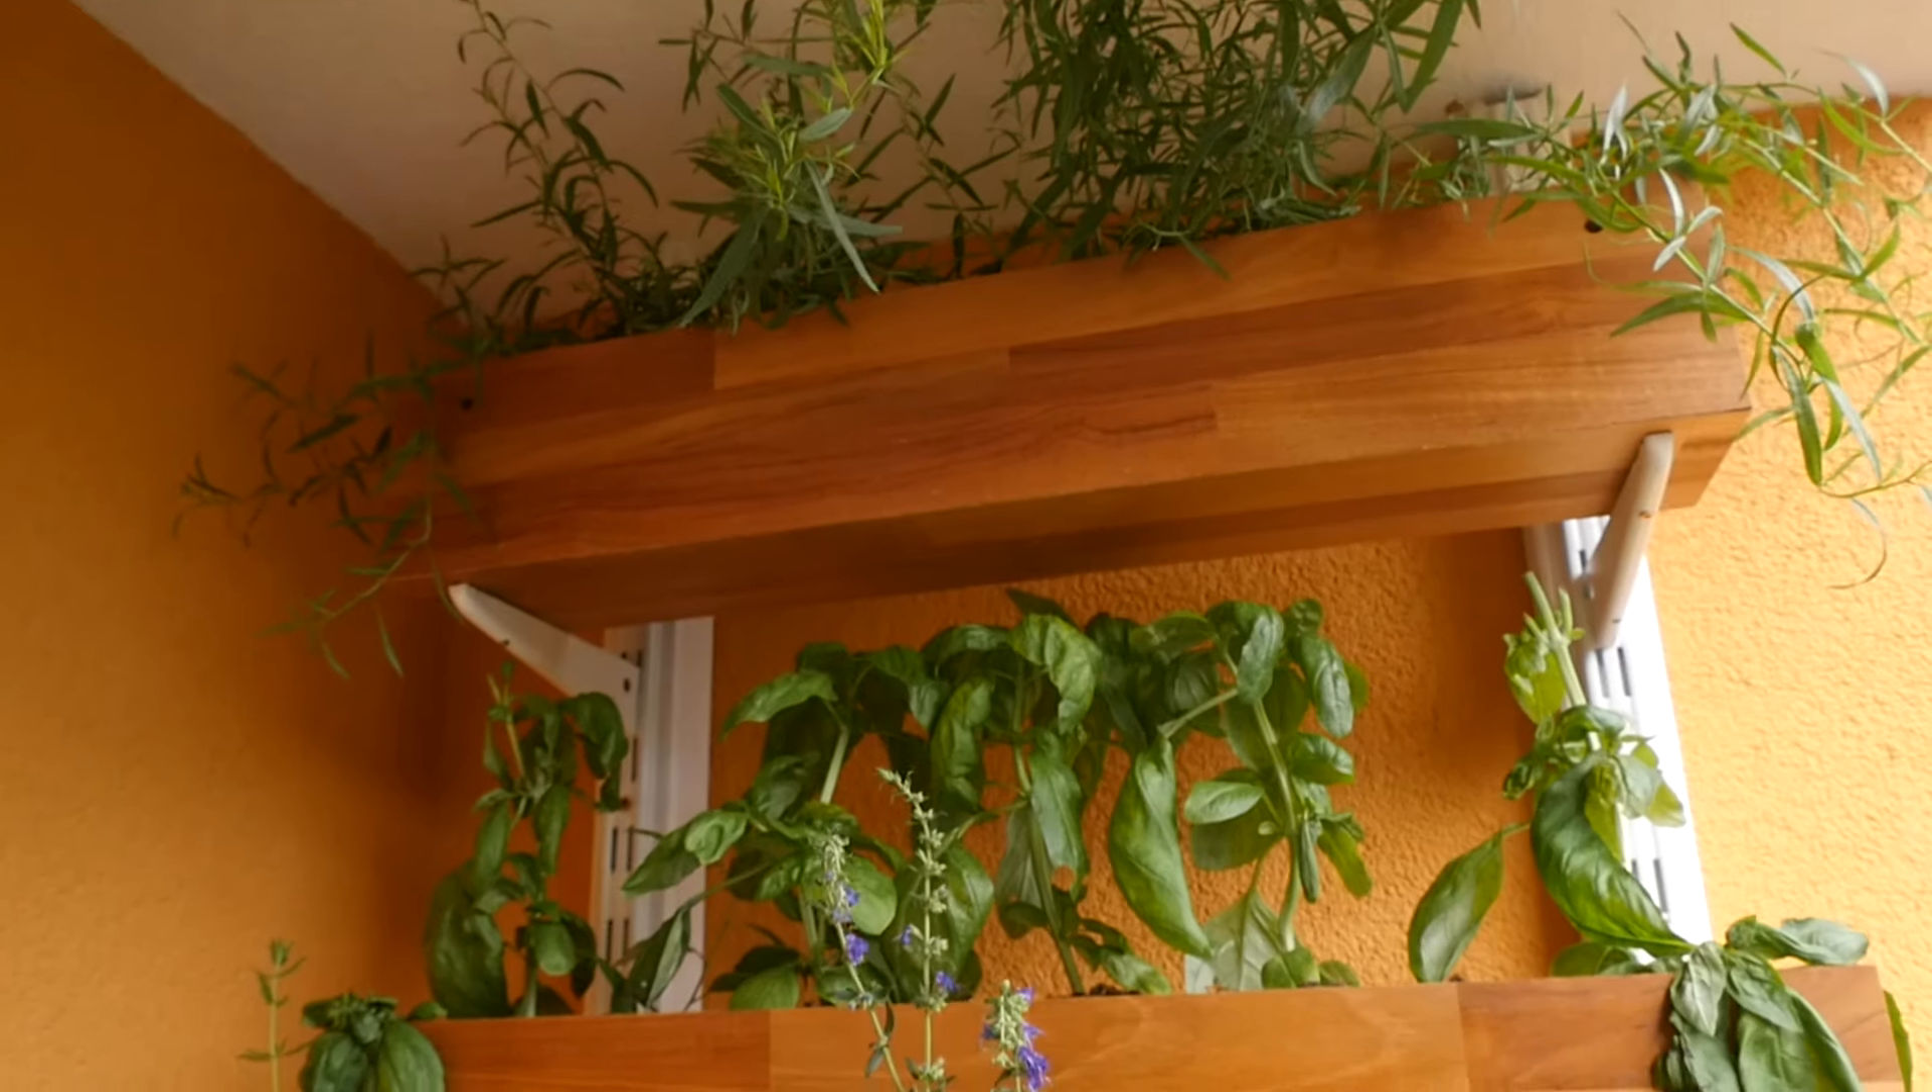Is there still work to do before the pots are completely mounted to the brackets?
No.